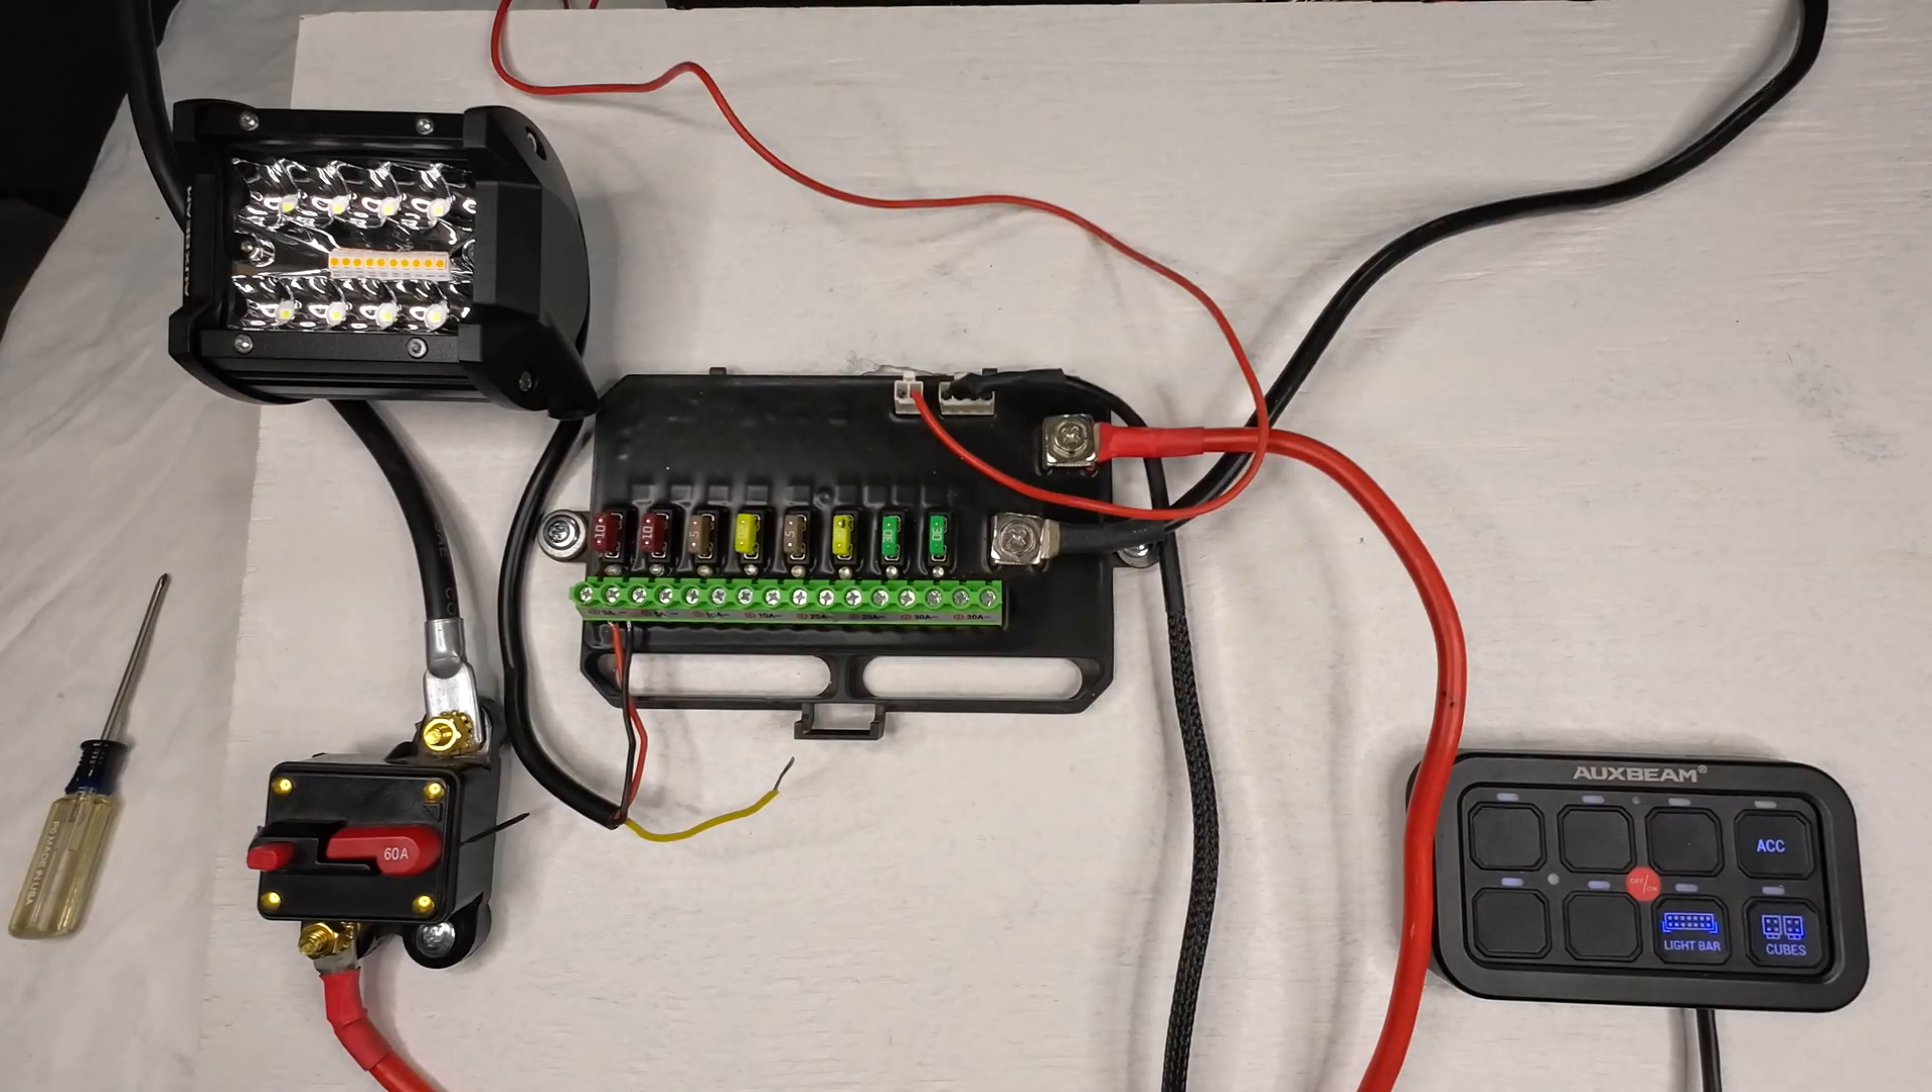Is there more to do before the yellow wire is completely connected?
Yes.